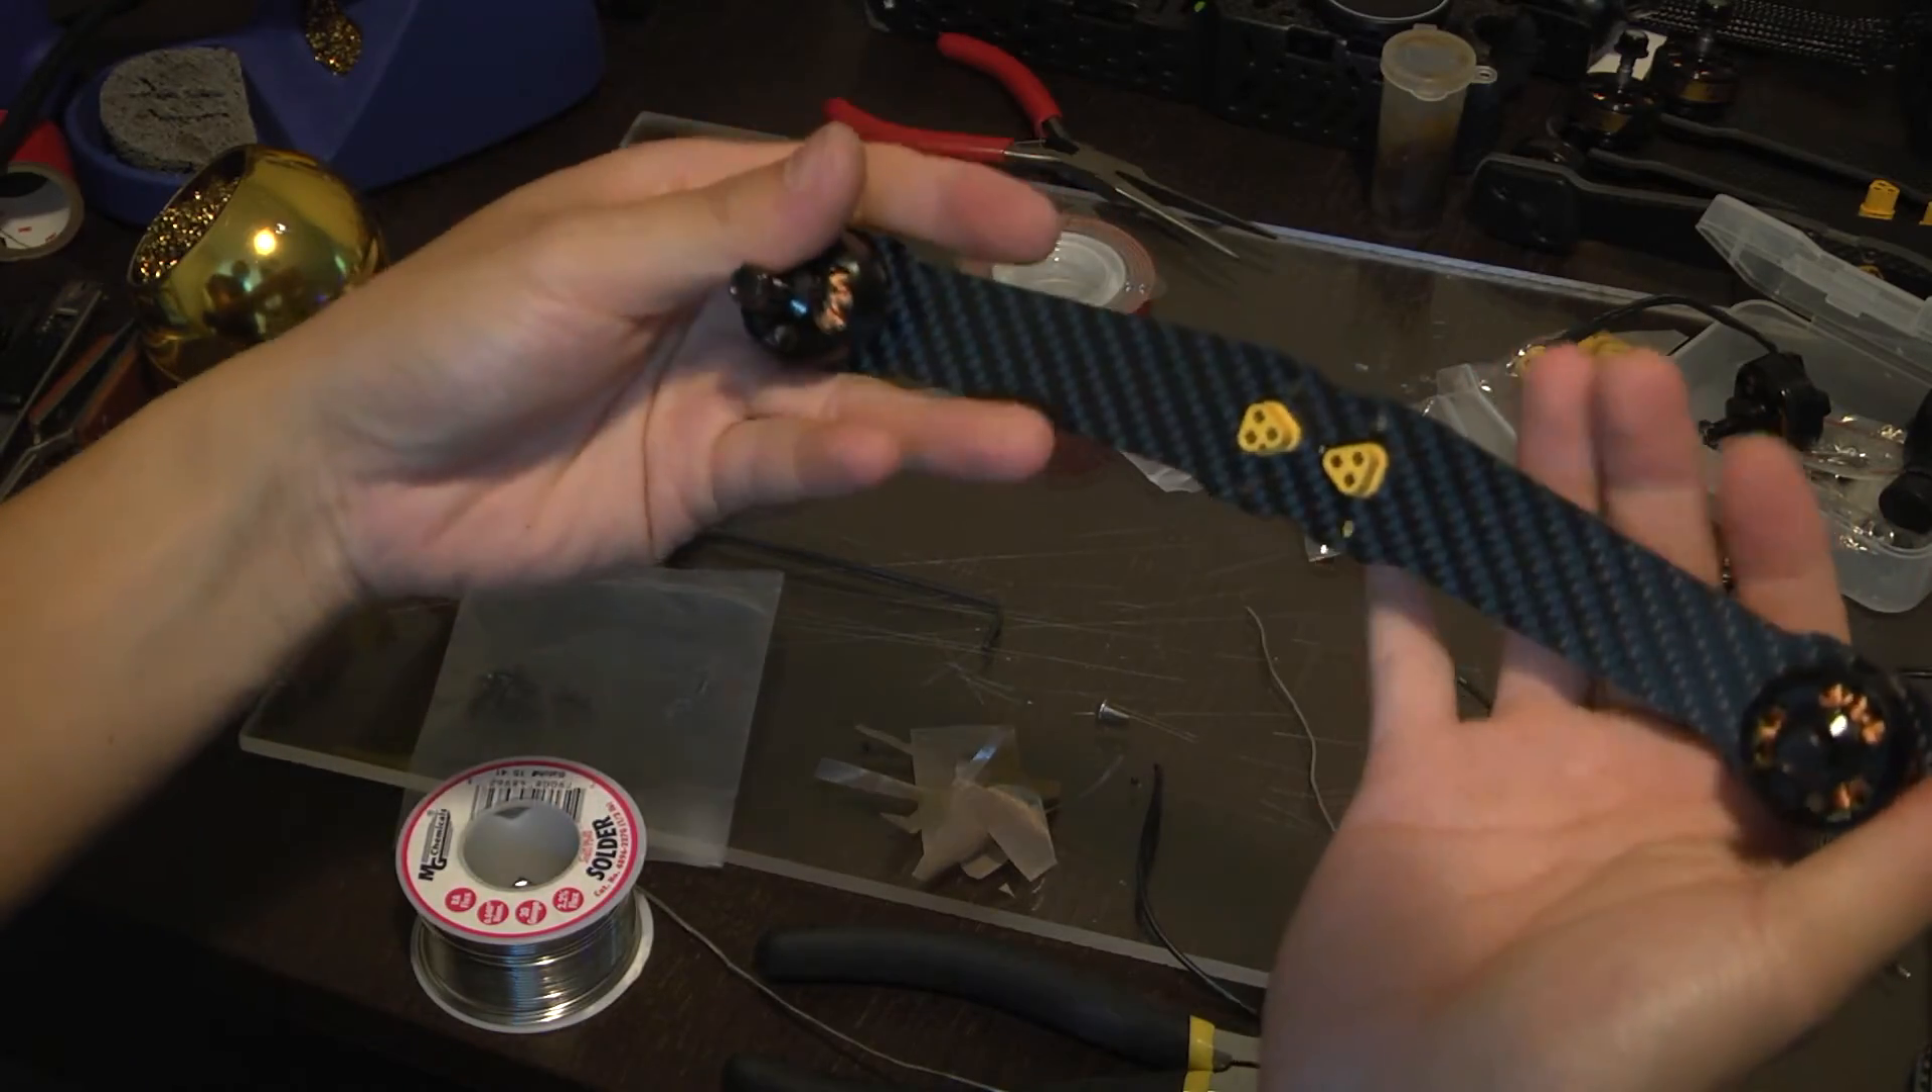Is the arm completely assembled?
Yes.